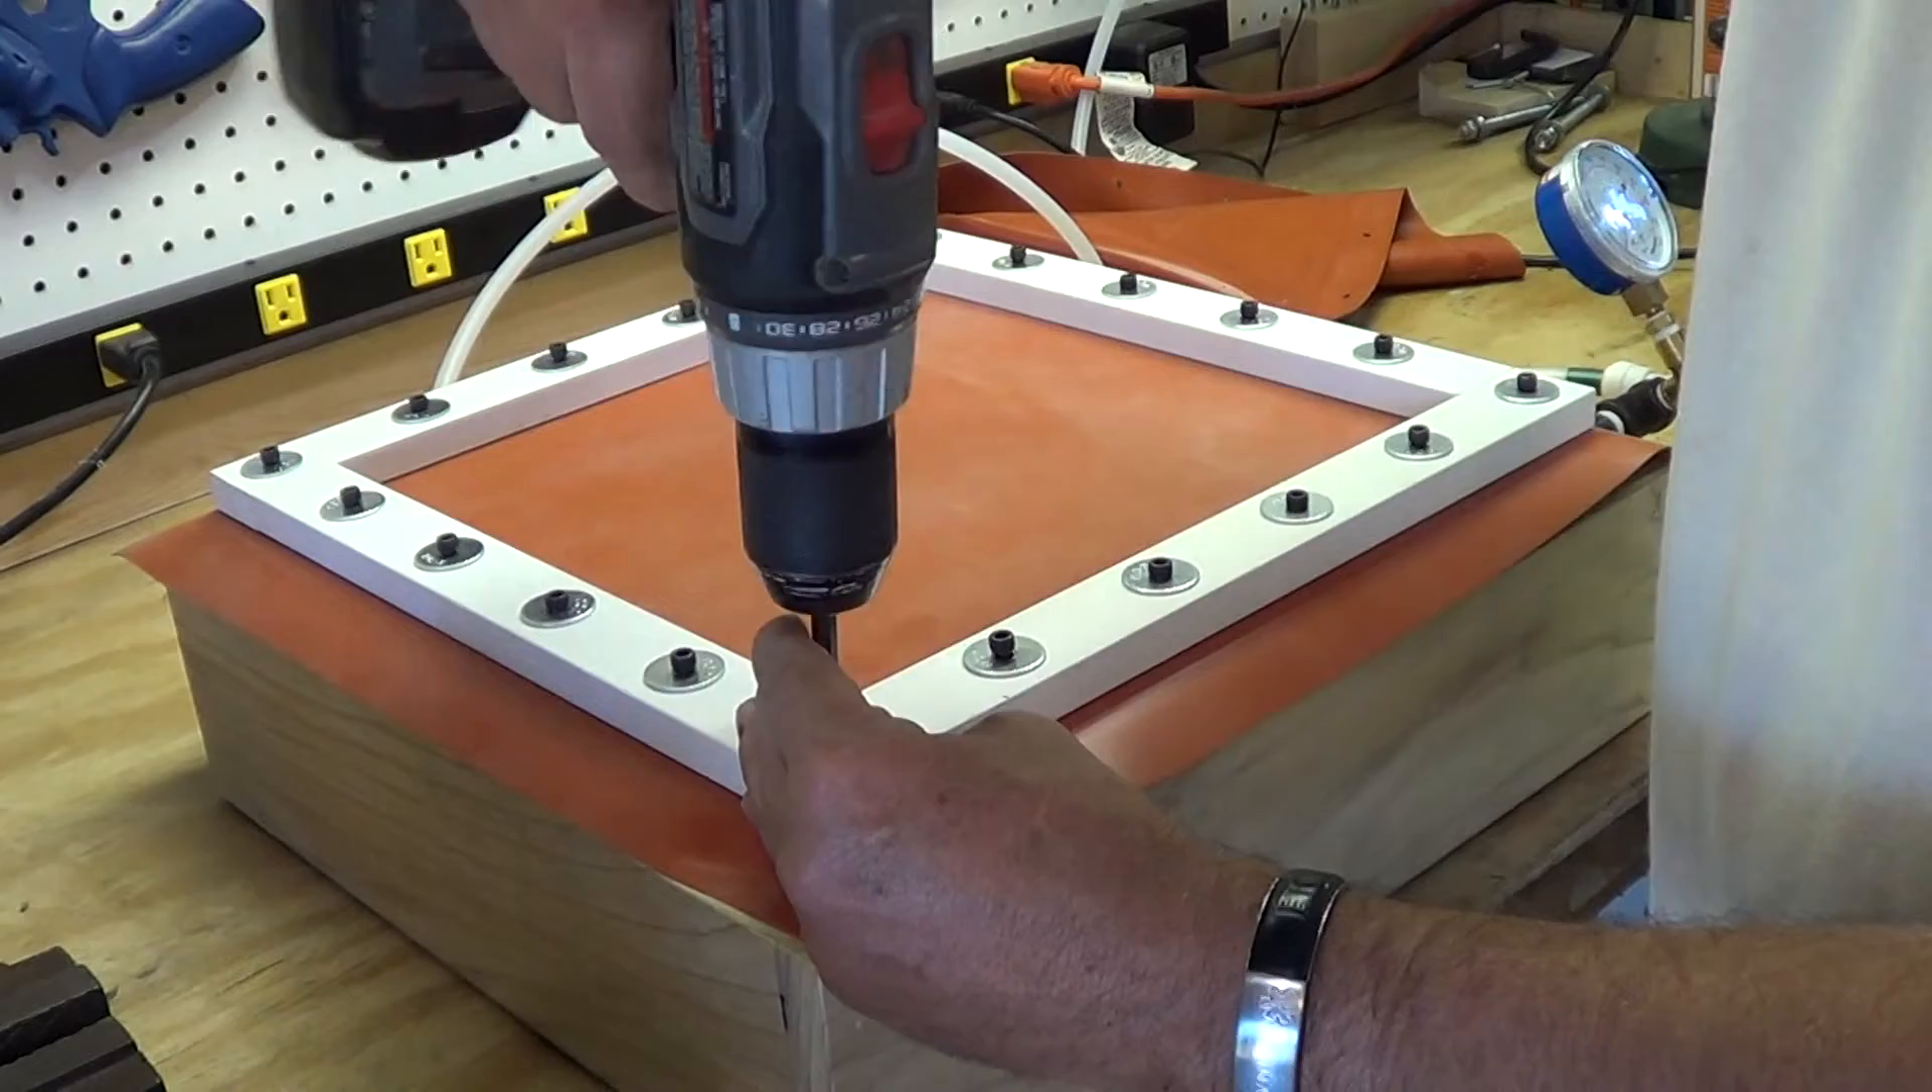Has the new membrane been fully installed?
No.